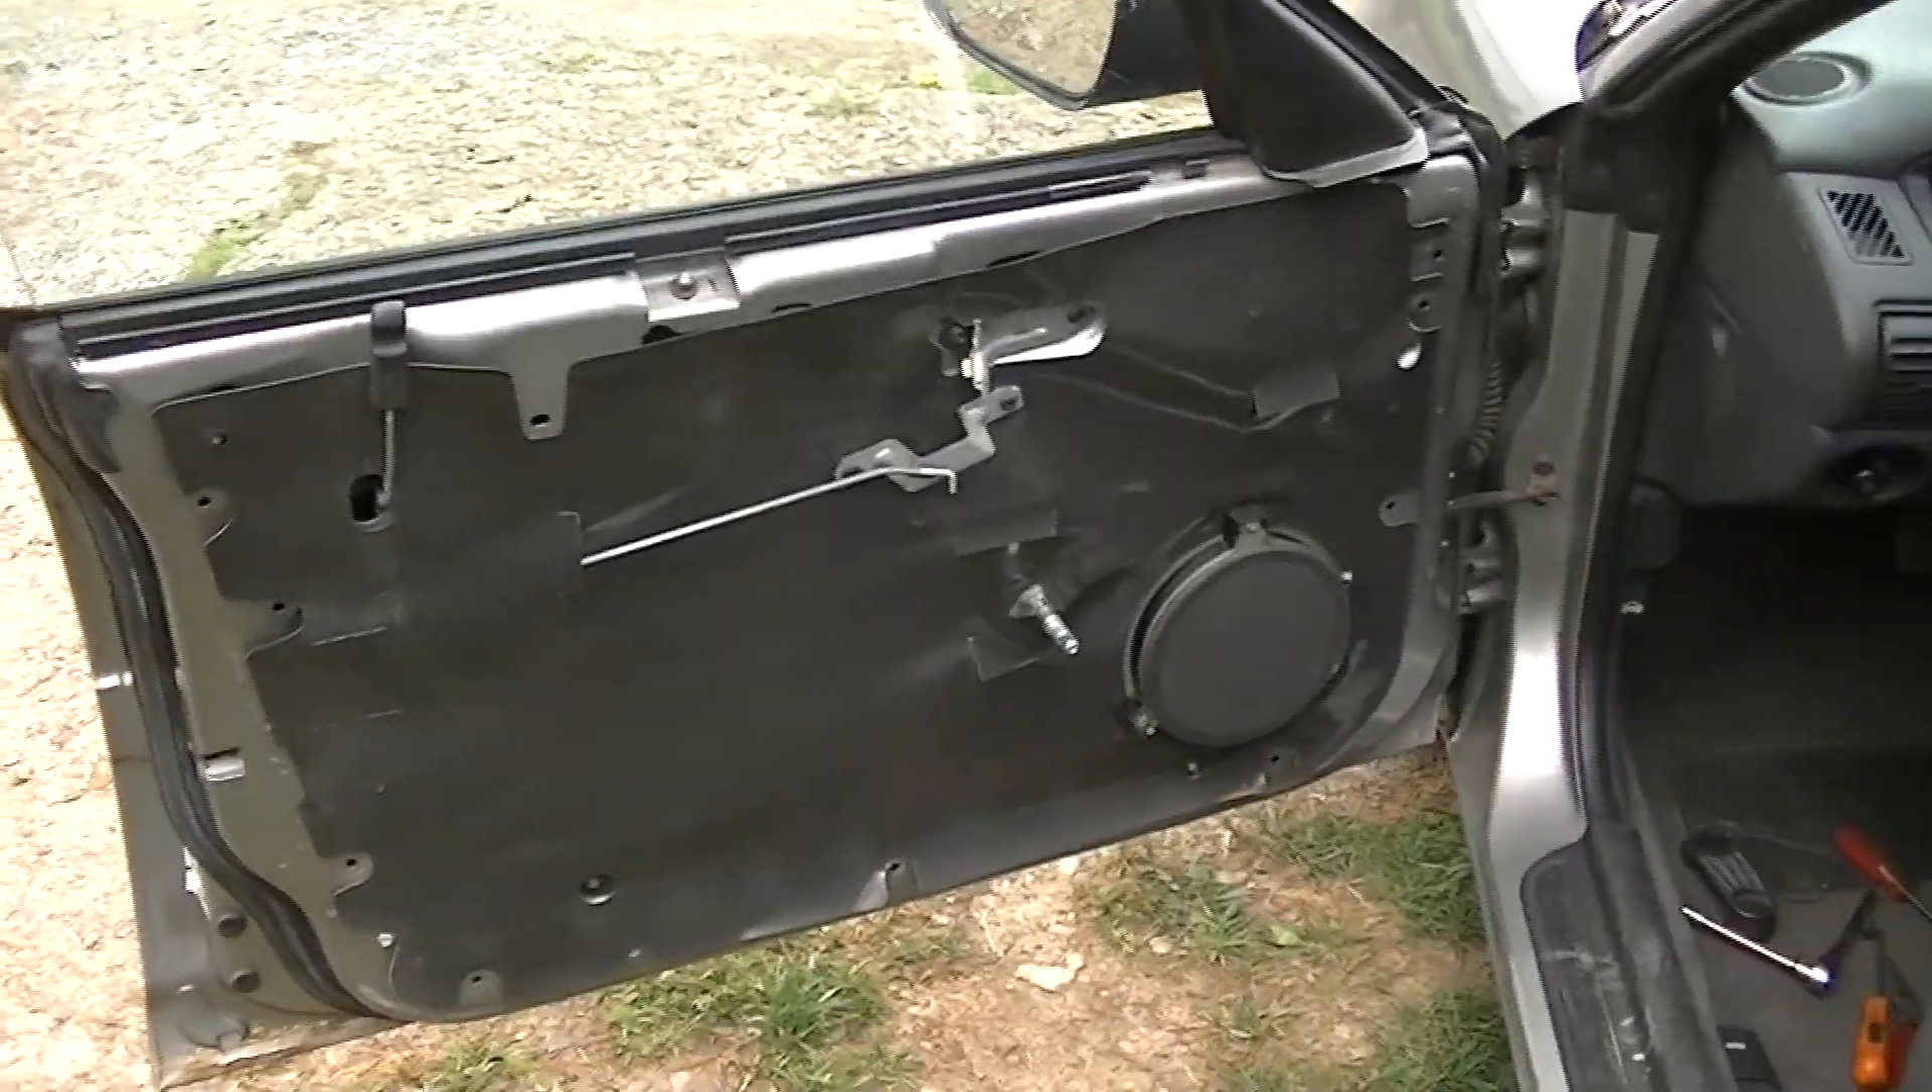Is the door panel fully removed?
Yes.